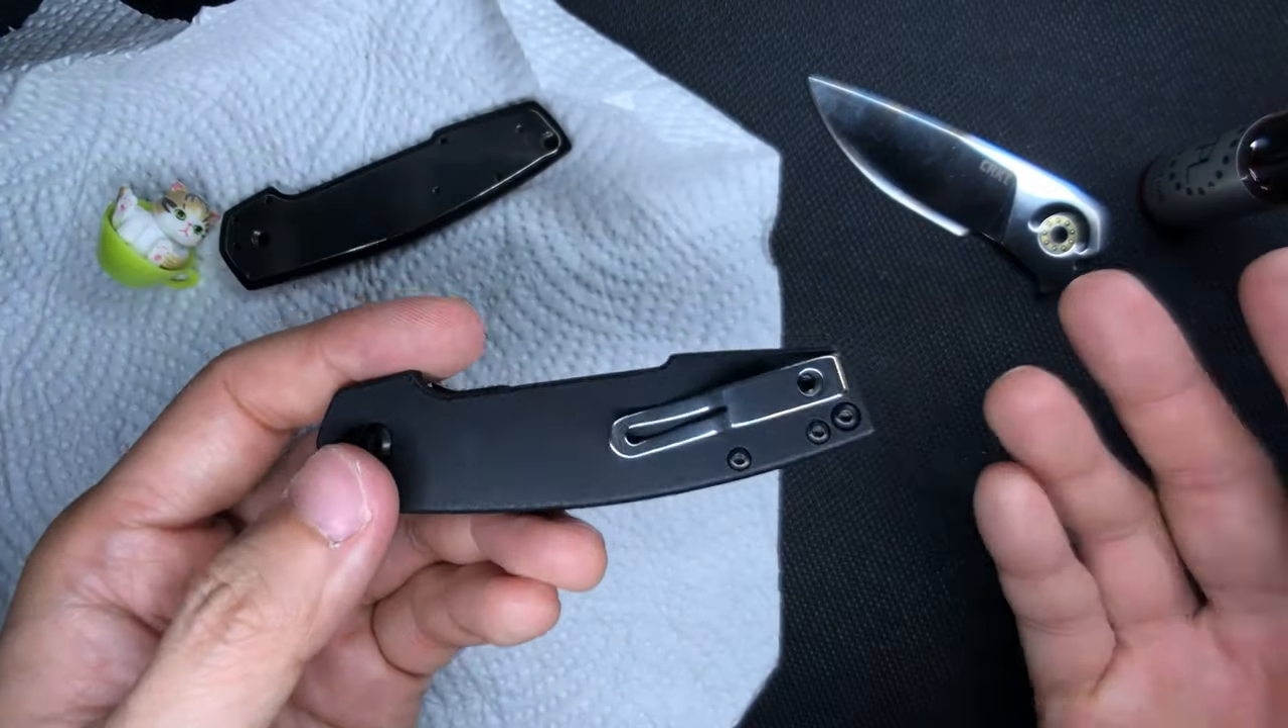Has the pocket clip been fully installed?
Yes.